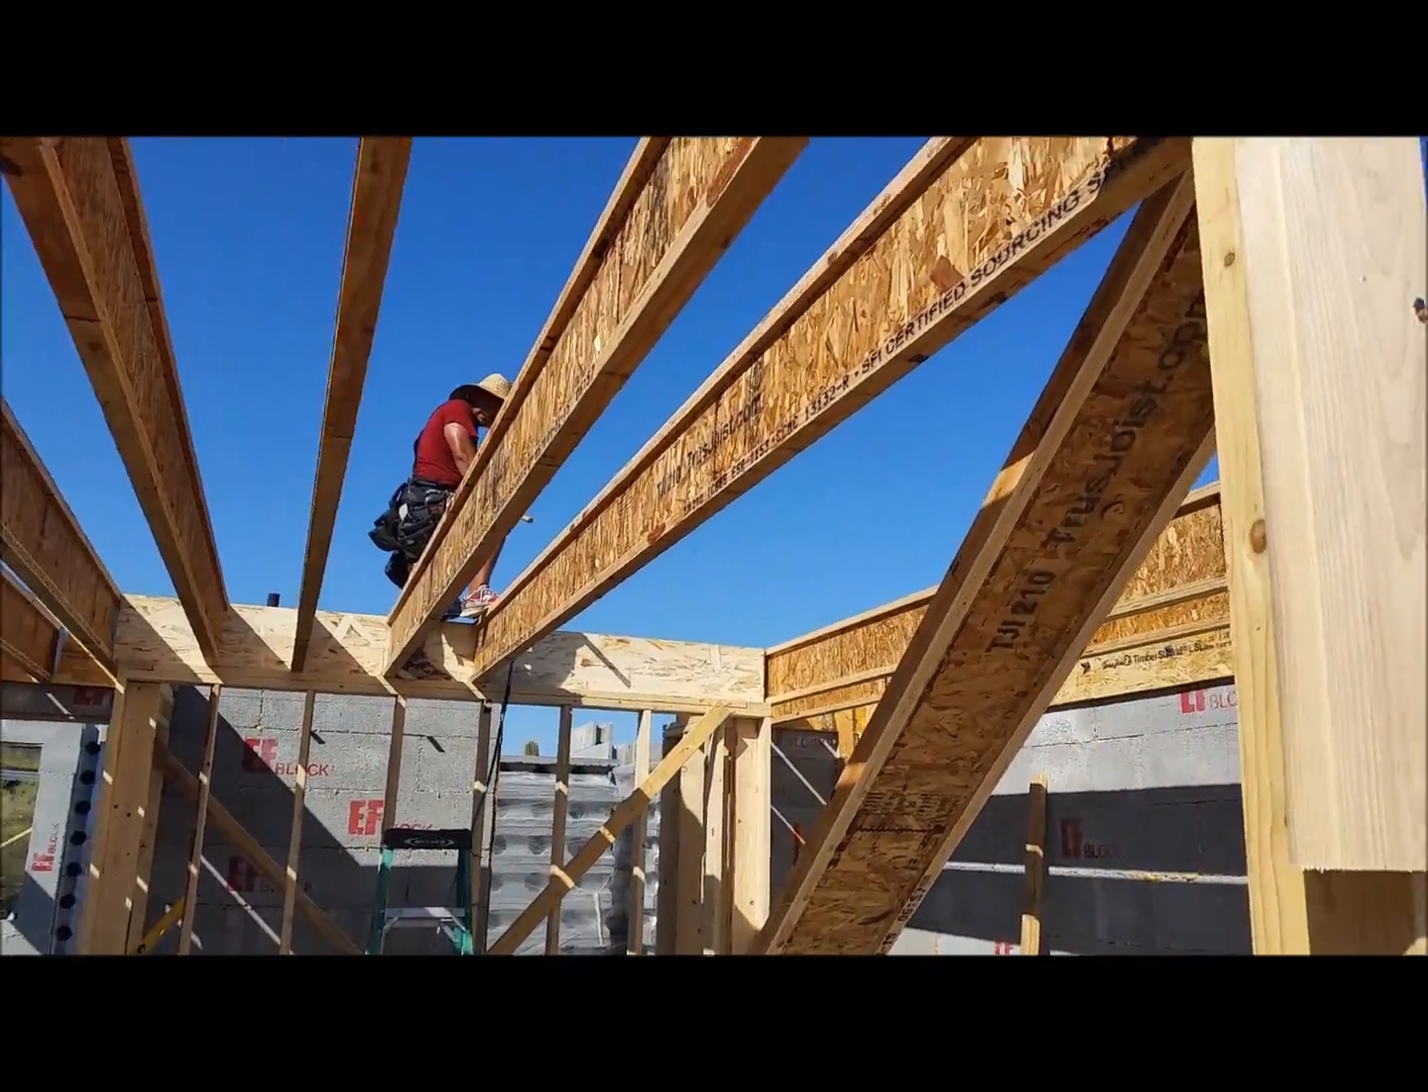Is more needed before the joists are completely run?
Yes.